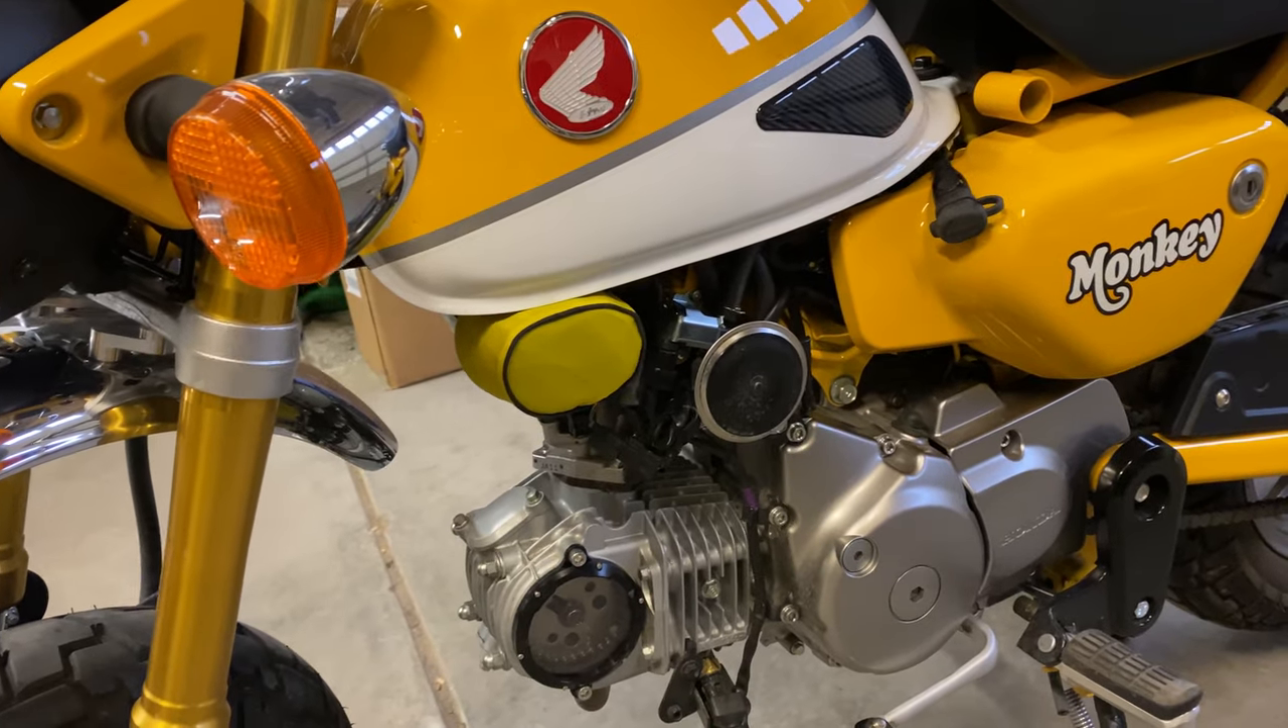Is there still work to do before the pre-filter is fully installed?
No.